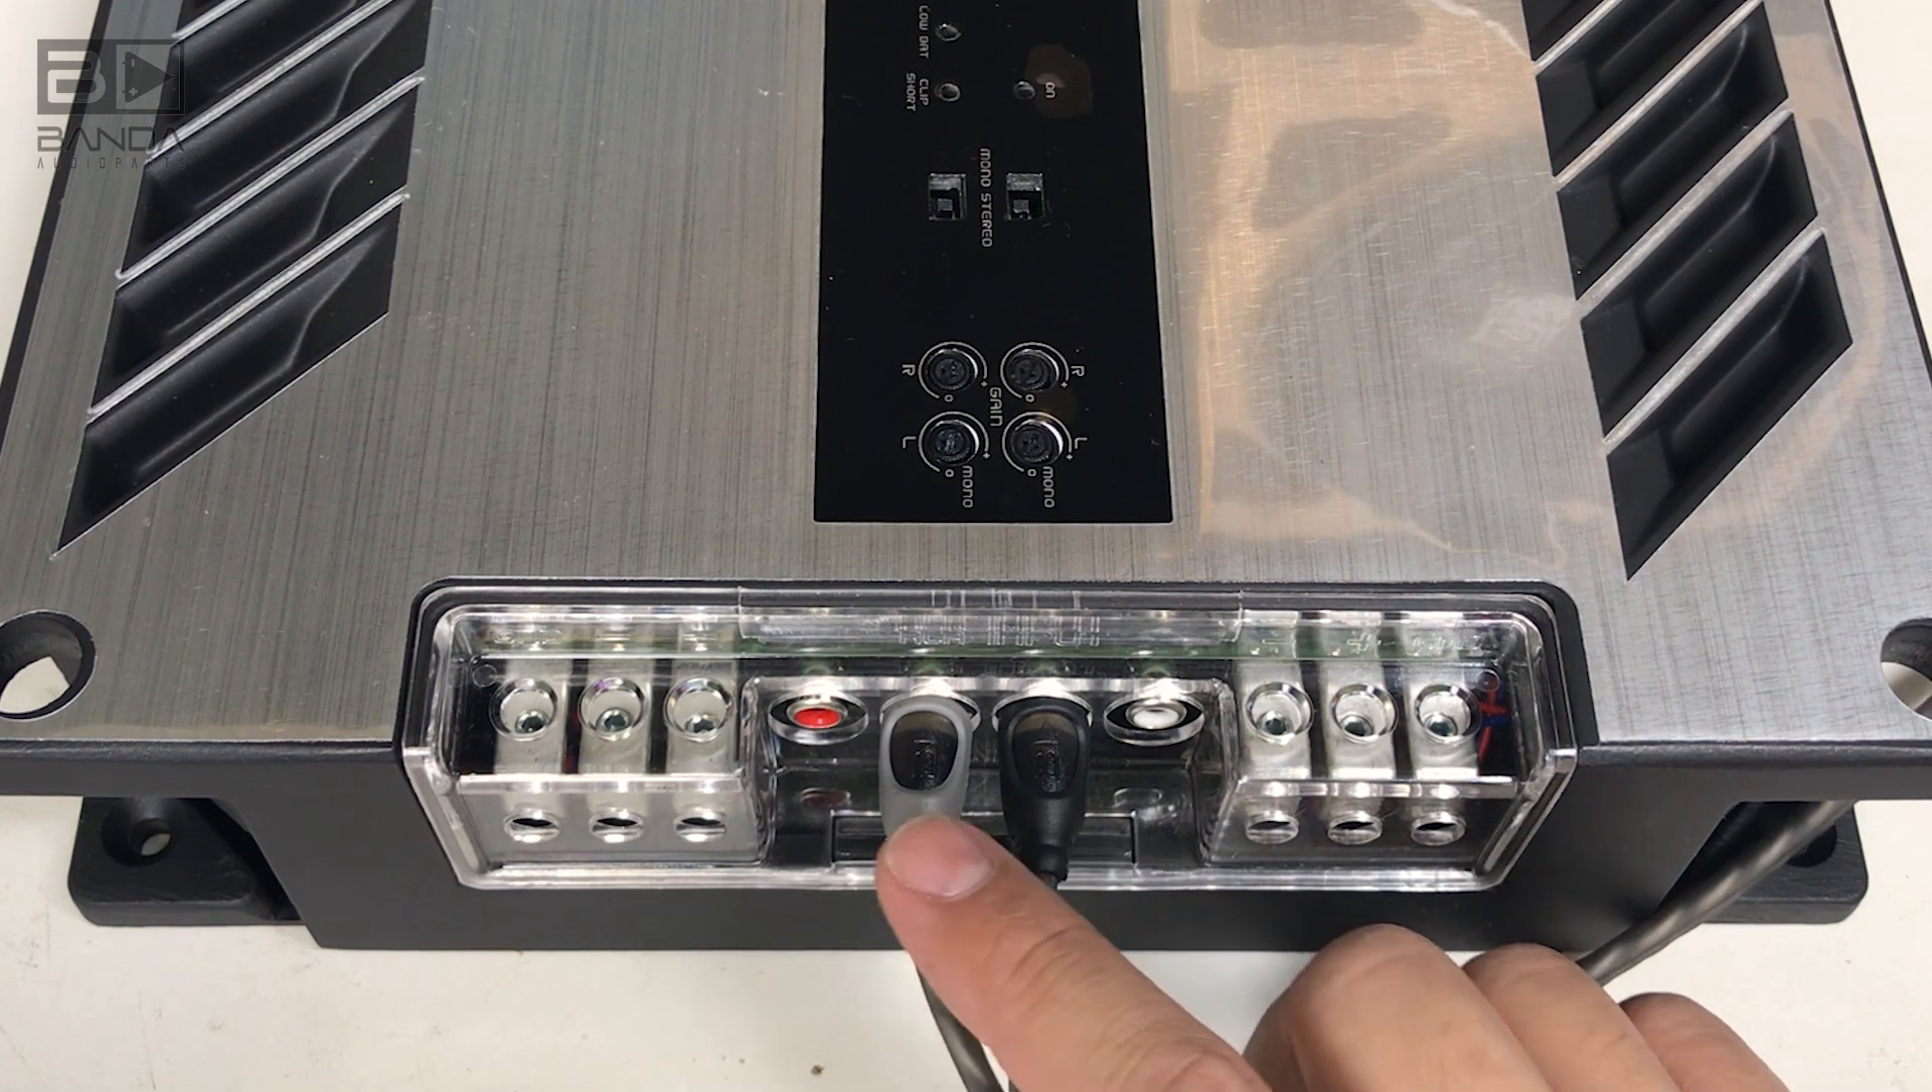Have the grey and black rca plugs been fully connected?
Yes.